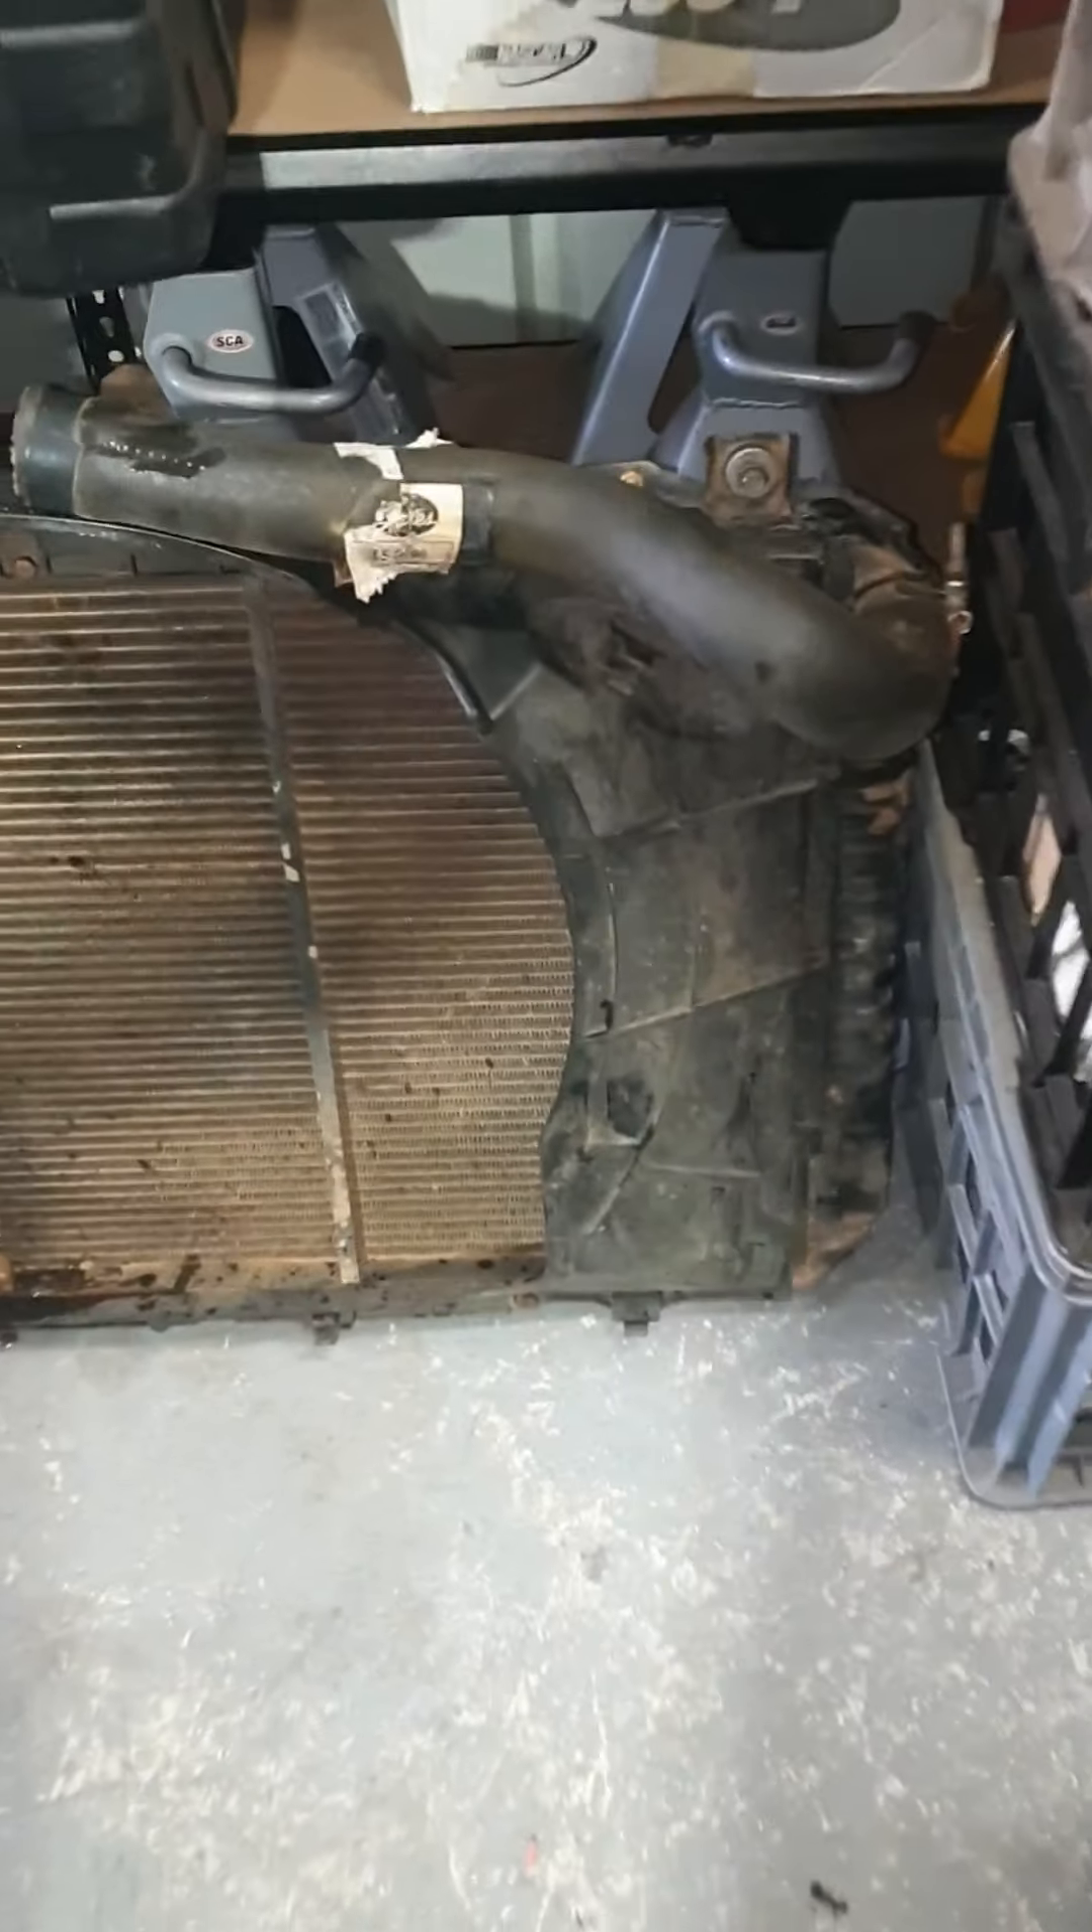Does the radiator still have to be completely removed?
No.